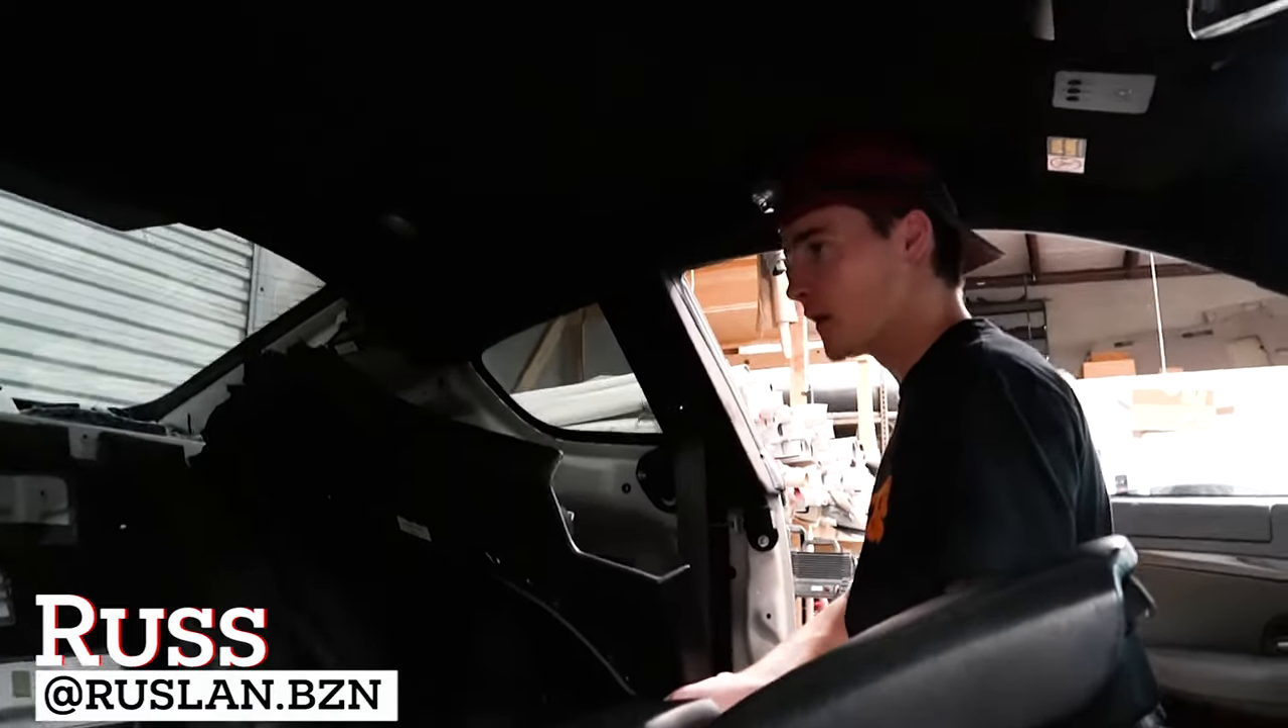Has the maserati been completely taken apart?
No.